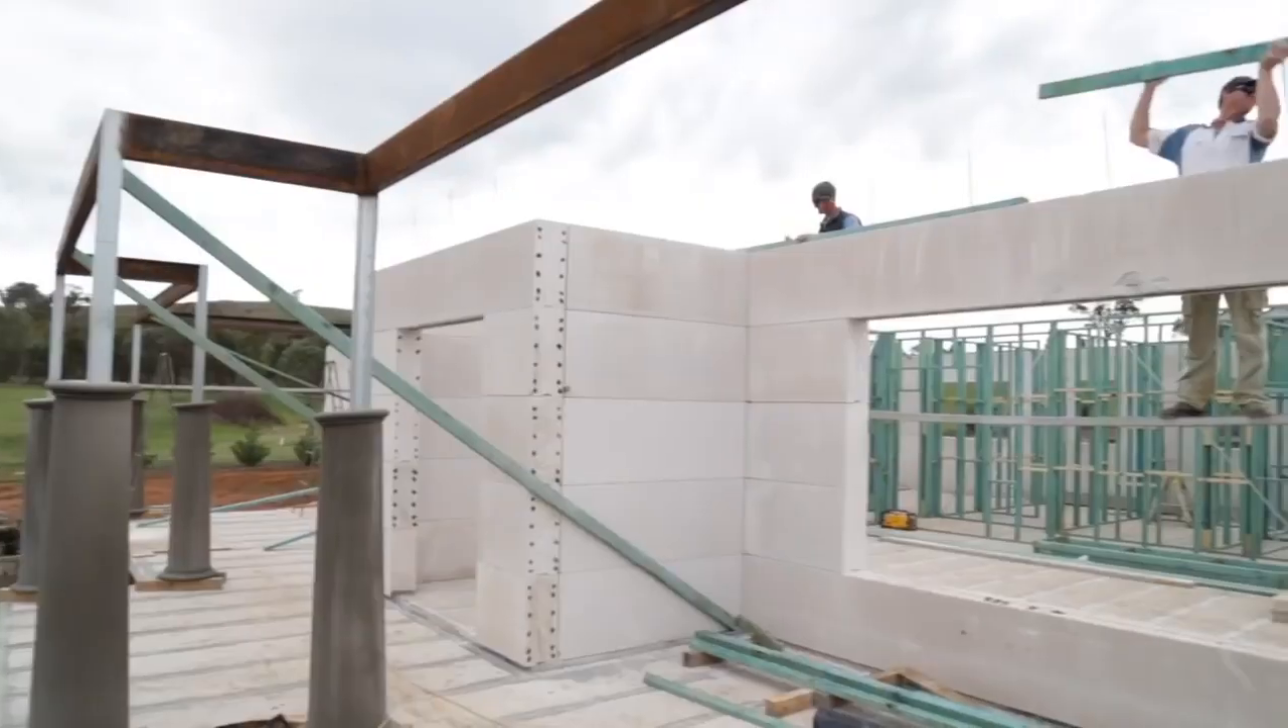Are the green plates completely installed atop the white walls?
No.